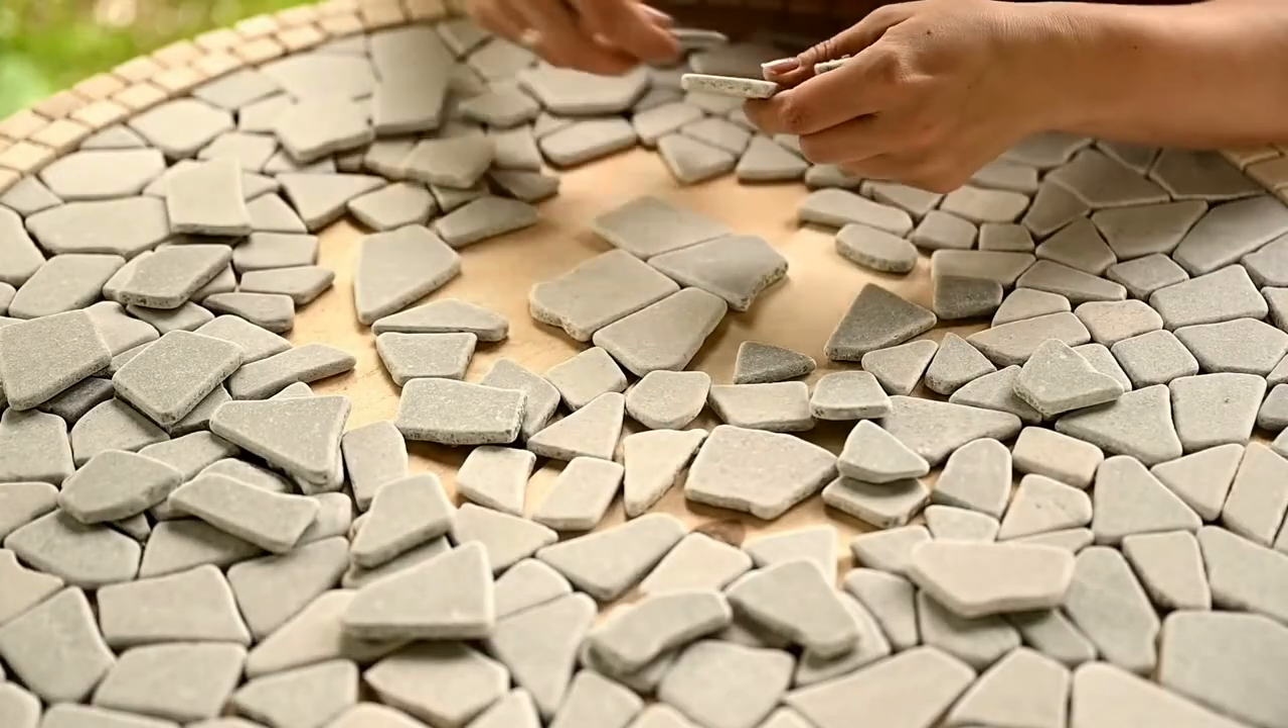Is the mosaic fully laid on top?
No.